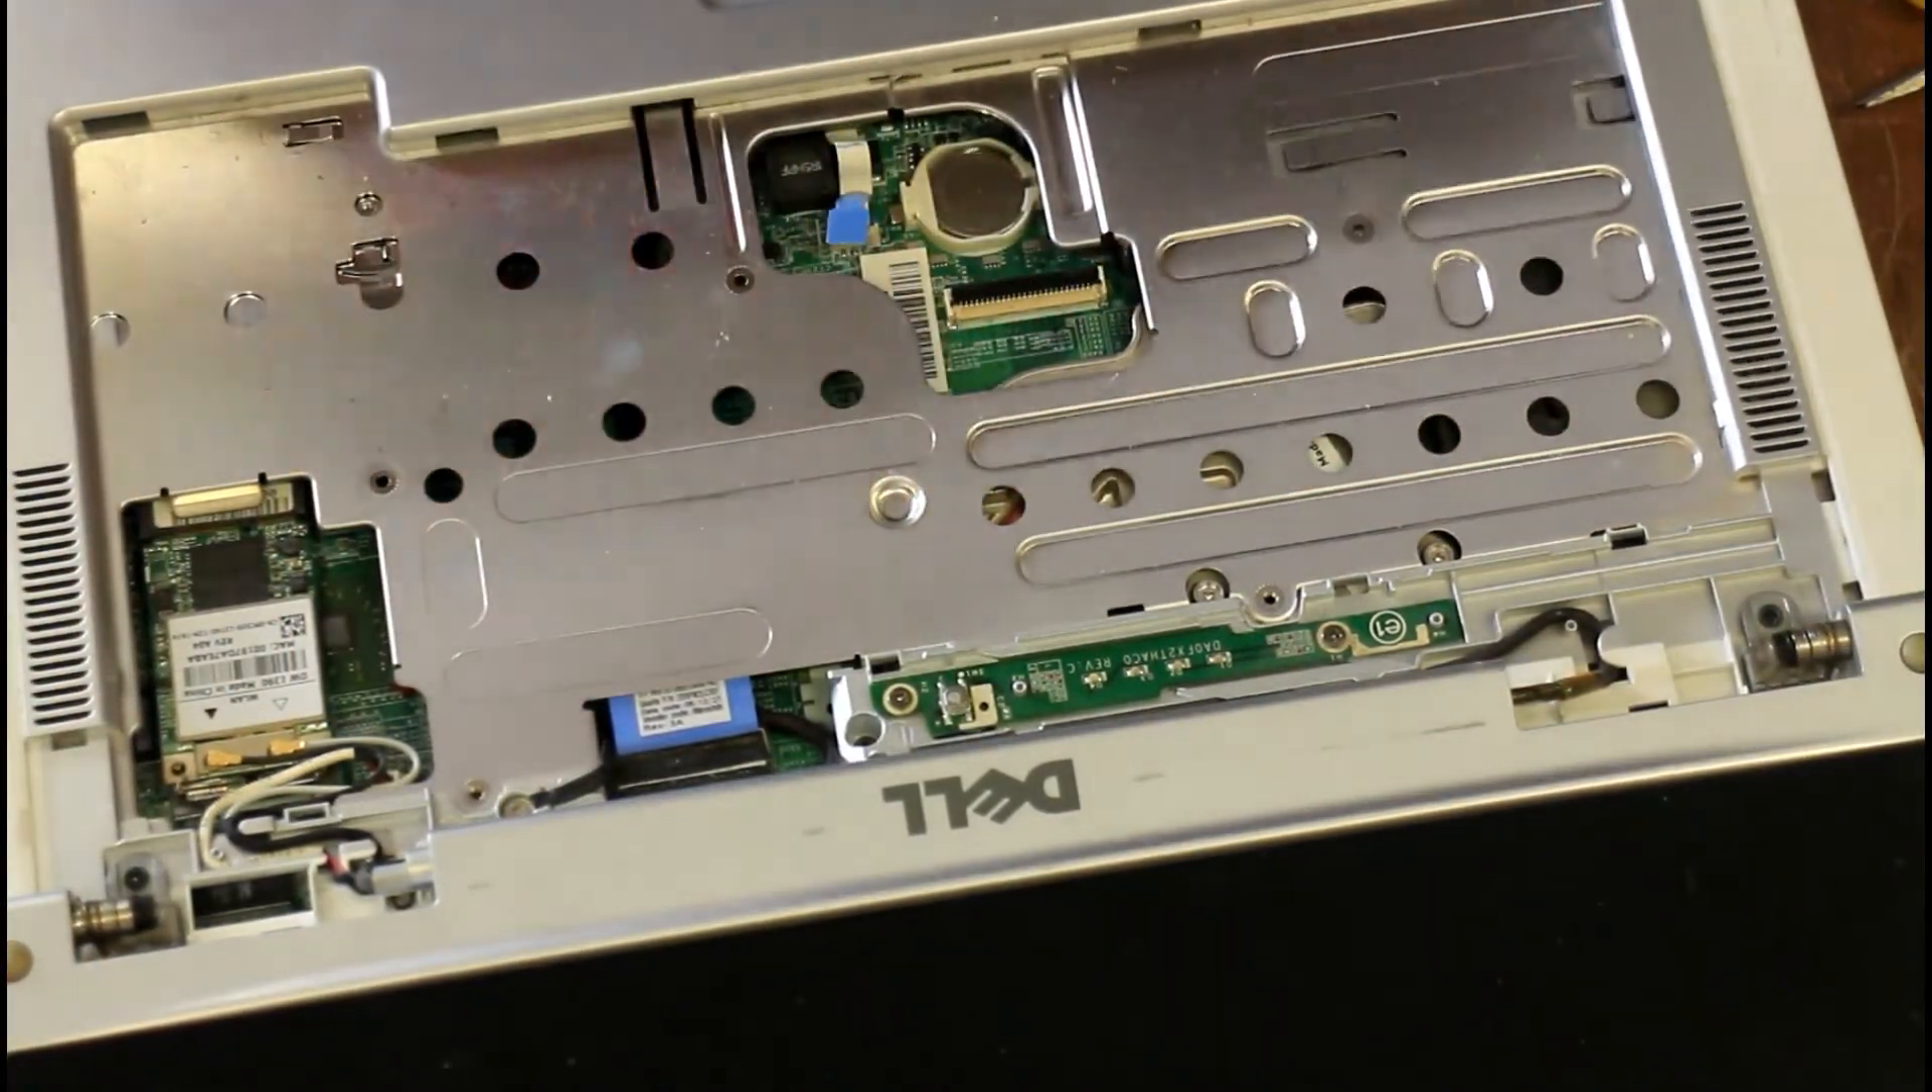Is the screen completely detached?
No.